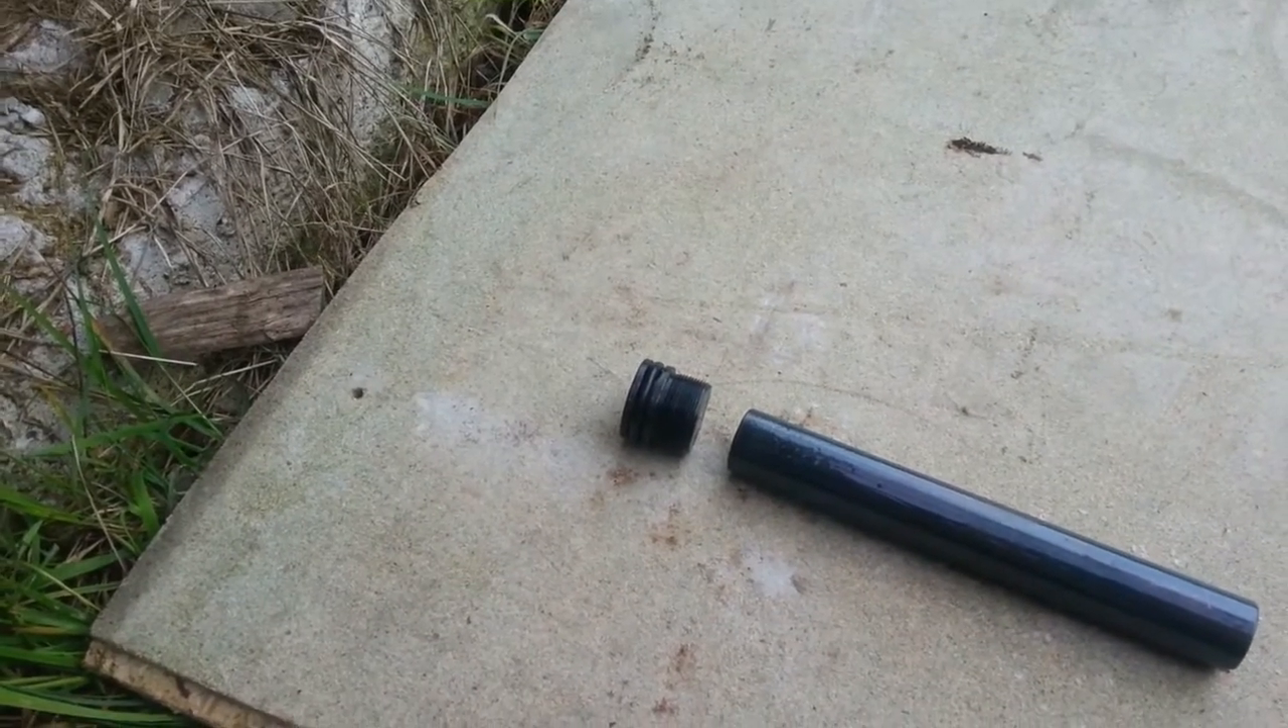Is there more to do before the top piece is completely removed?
No.